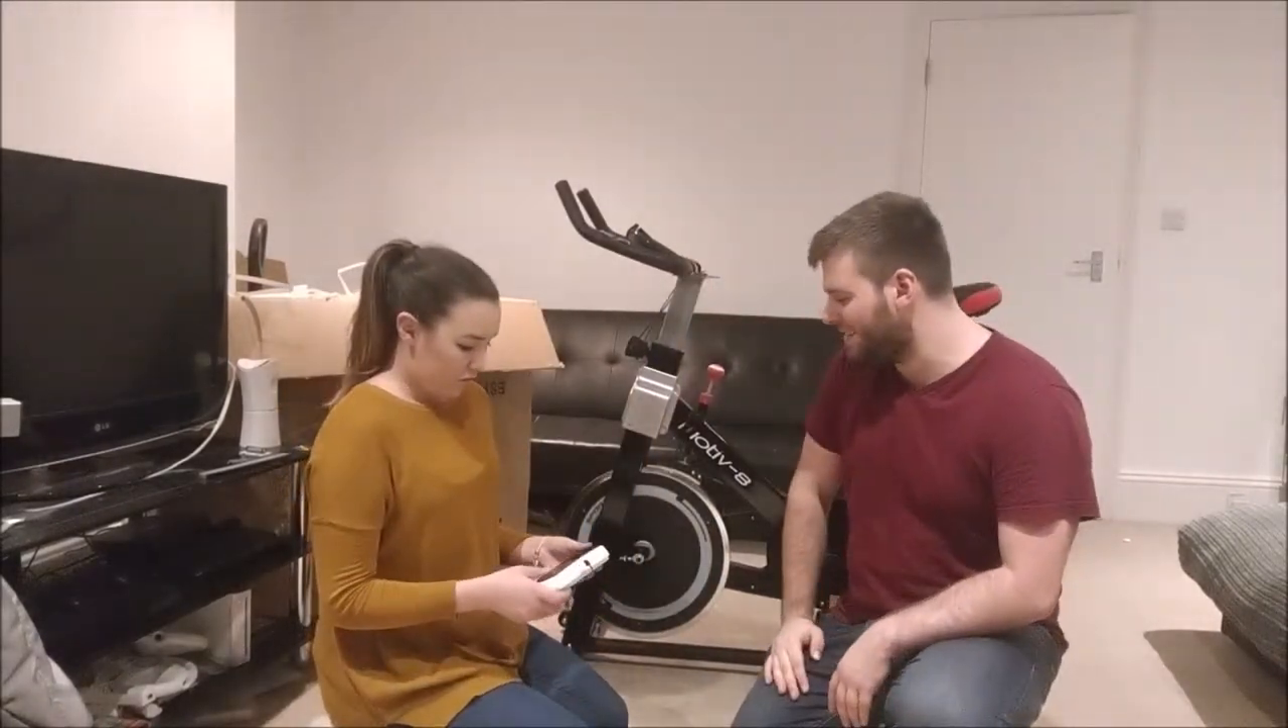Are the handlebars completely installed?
Yes.